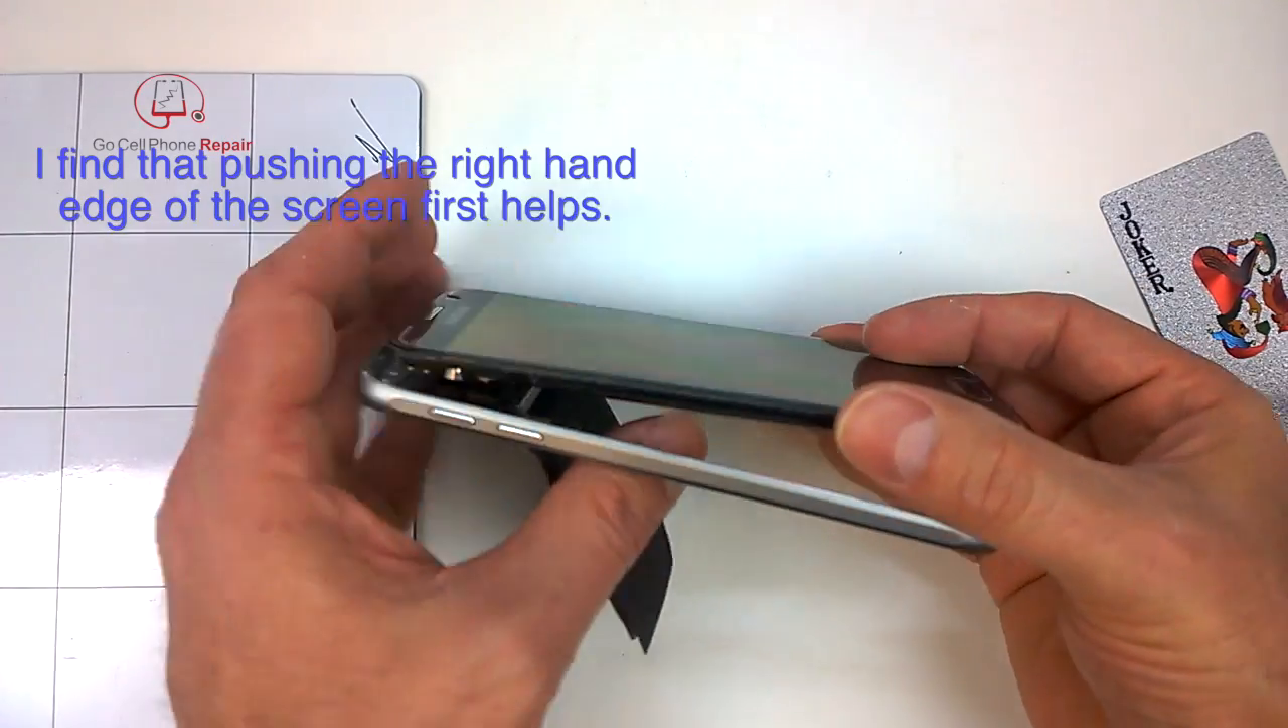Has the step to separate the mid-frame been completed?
No.